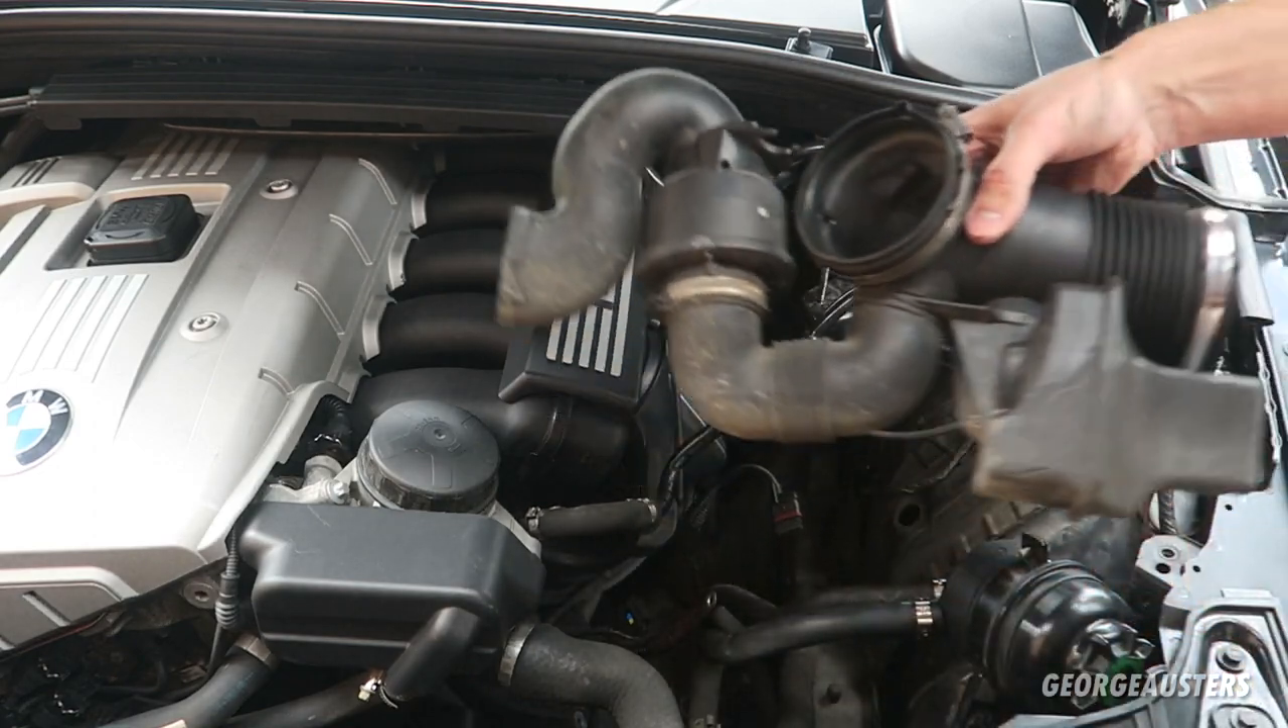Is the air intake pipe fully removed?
Yes.